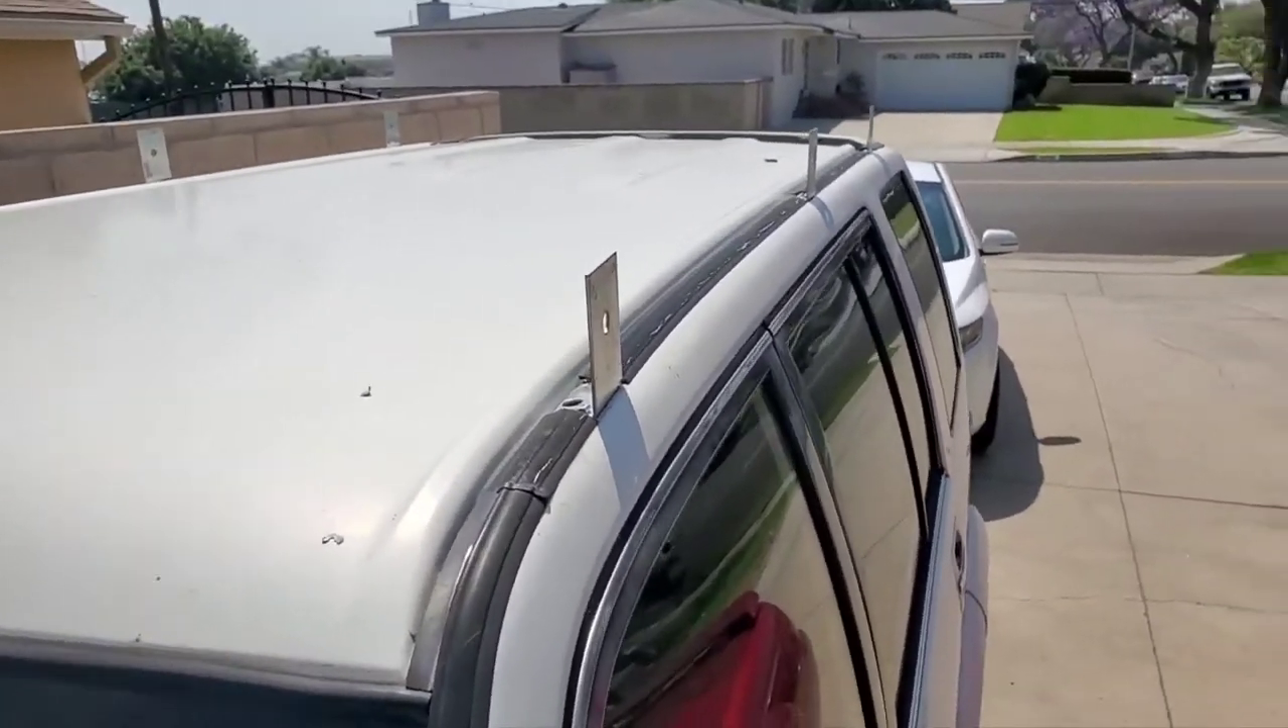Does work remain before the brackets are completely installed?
No.